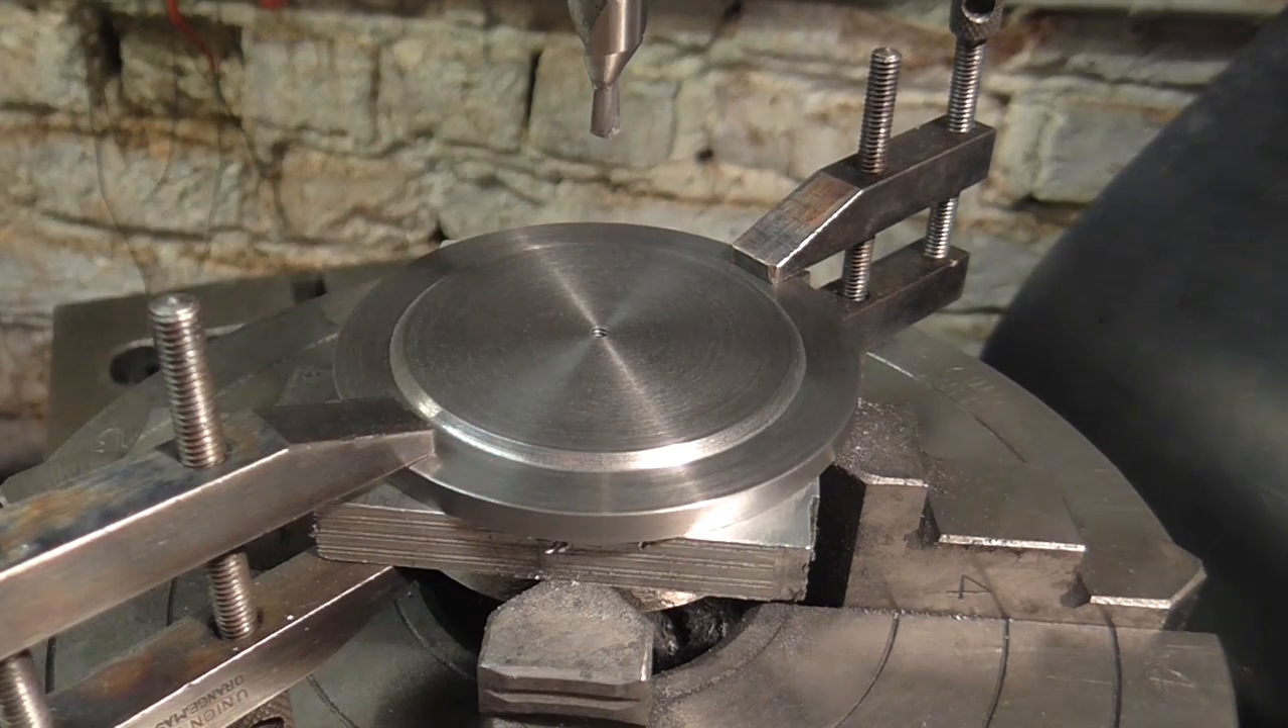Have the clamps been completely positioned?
Yes.